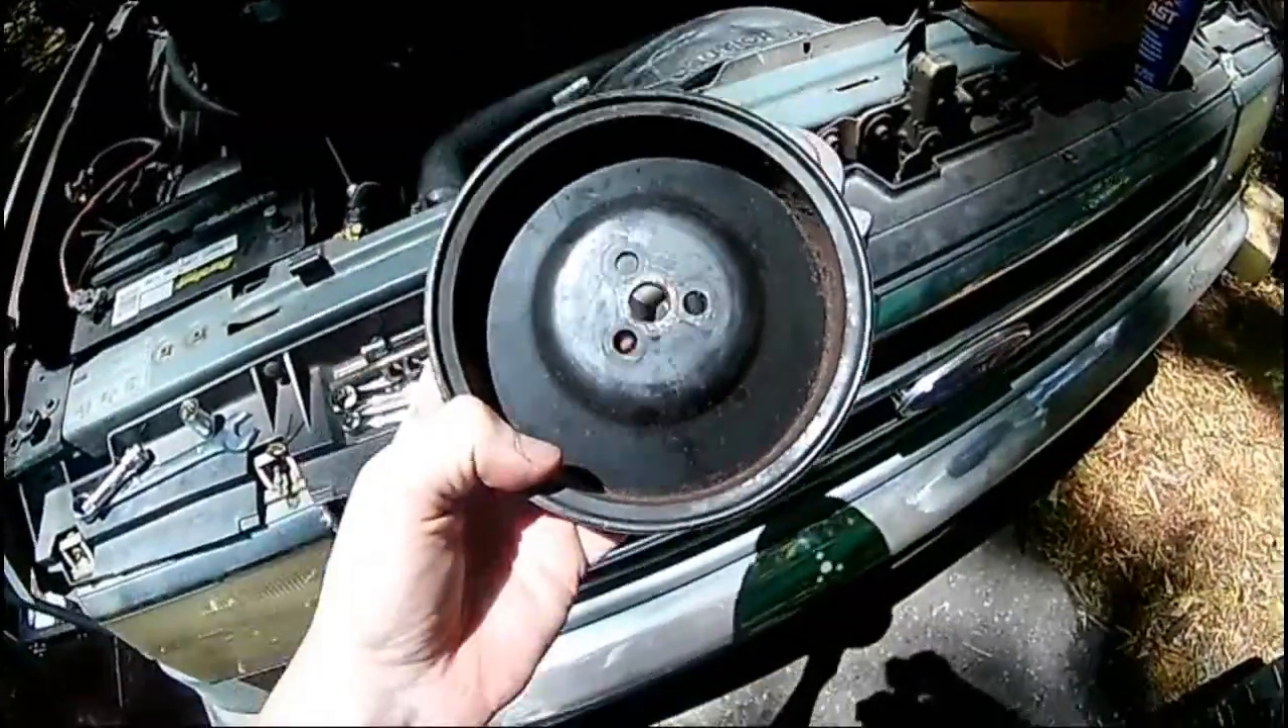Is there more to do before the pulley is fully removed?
No.